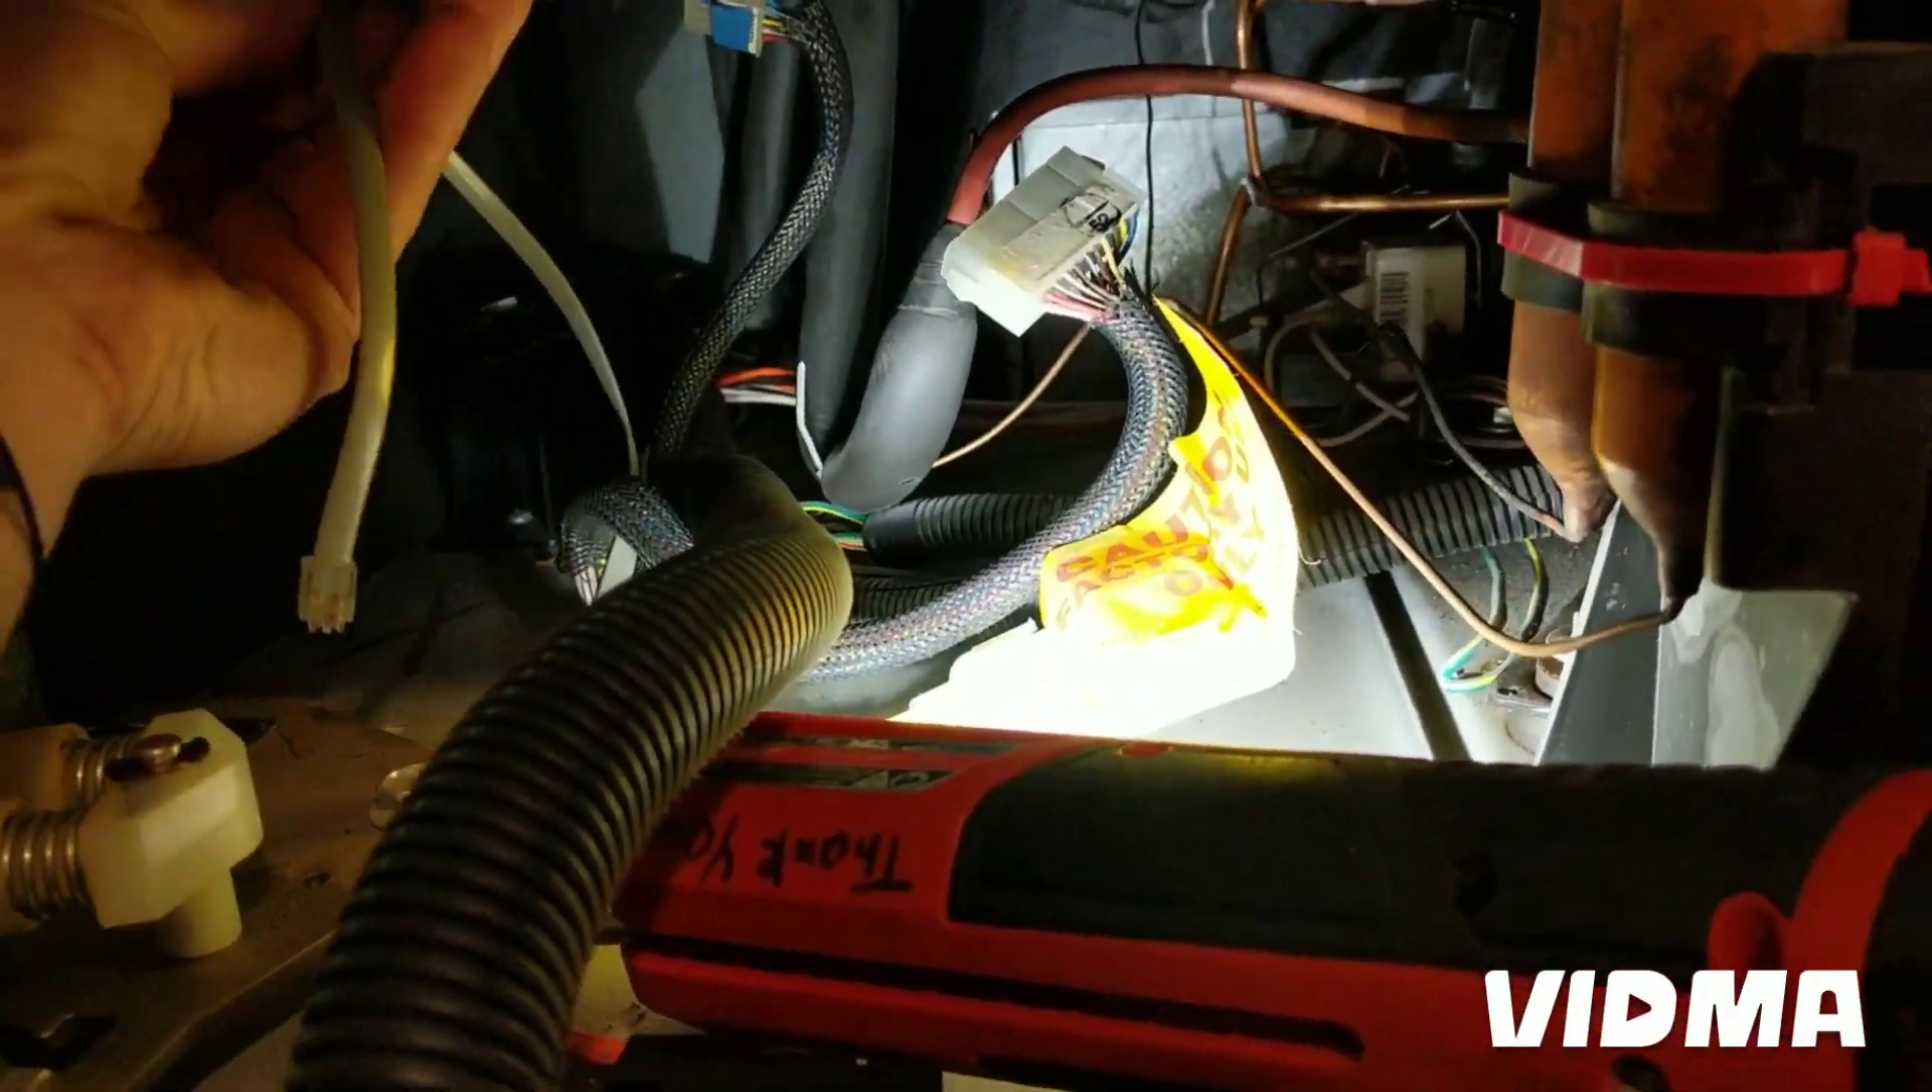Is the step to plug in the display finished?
No.